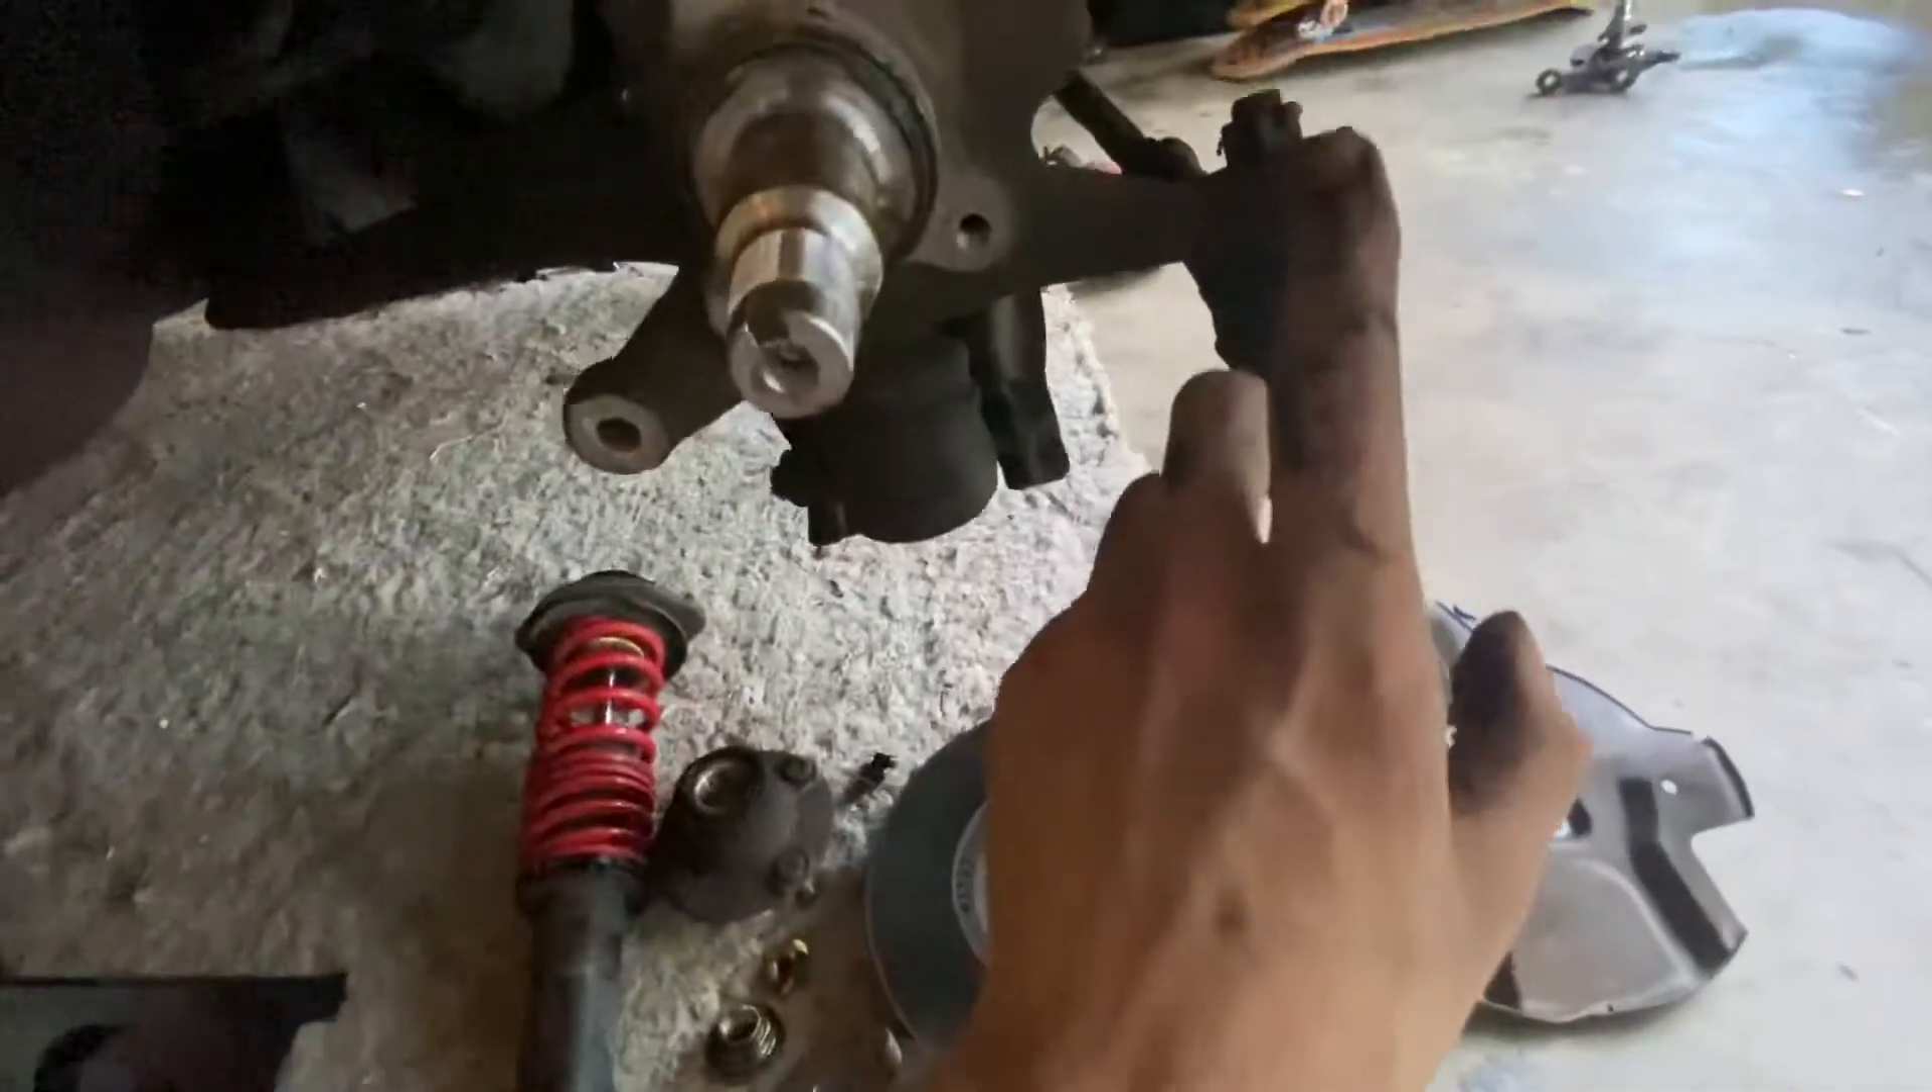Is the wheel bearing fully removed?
Yes.